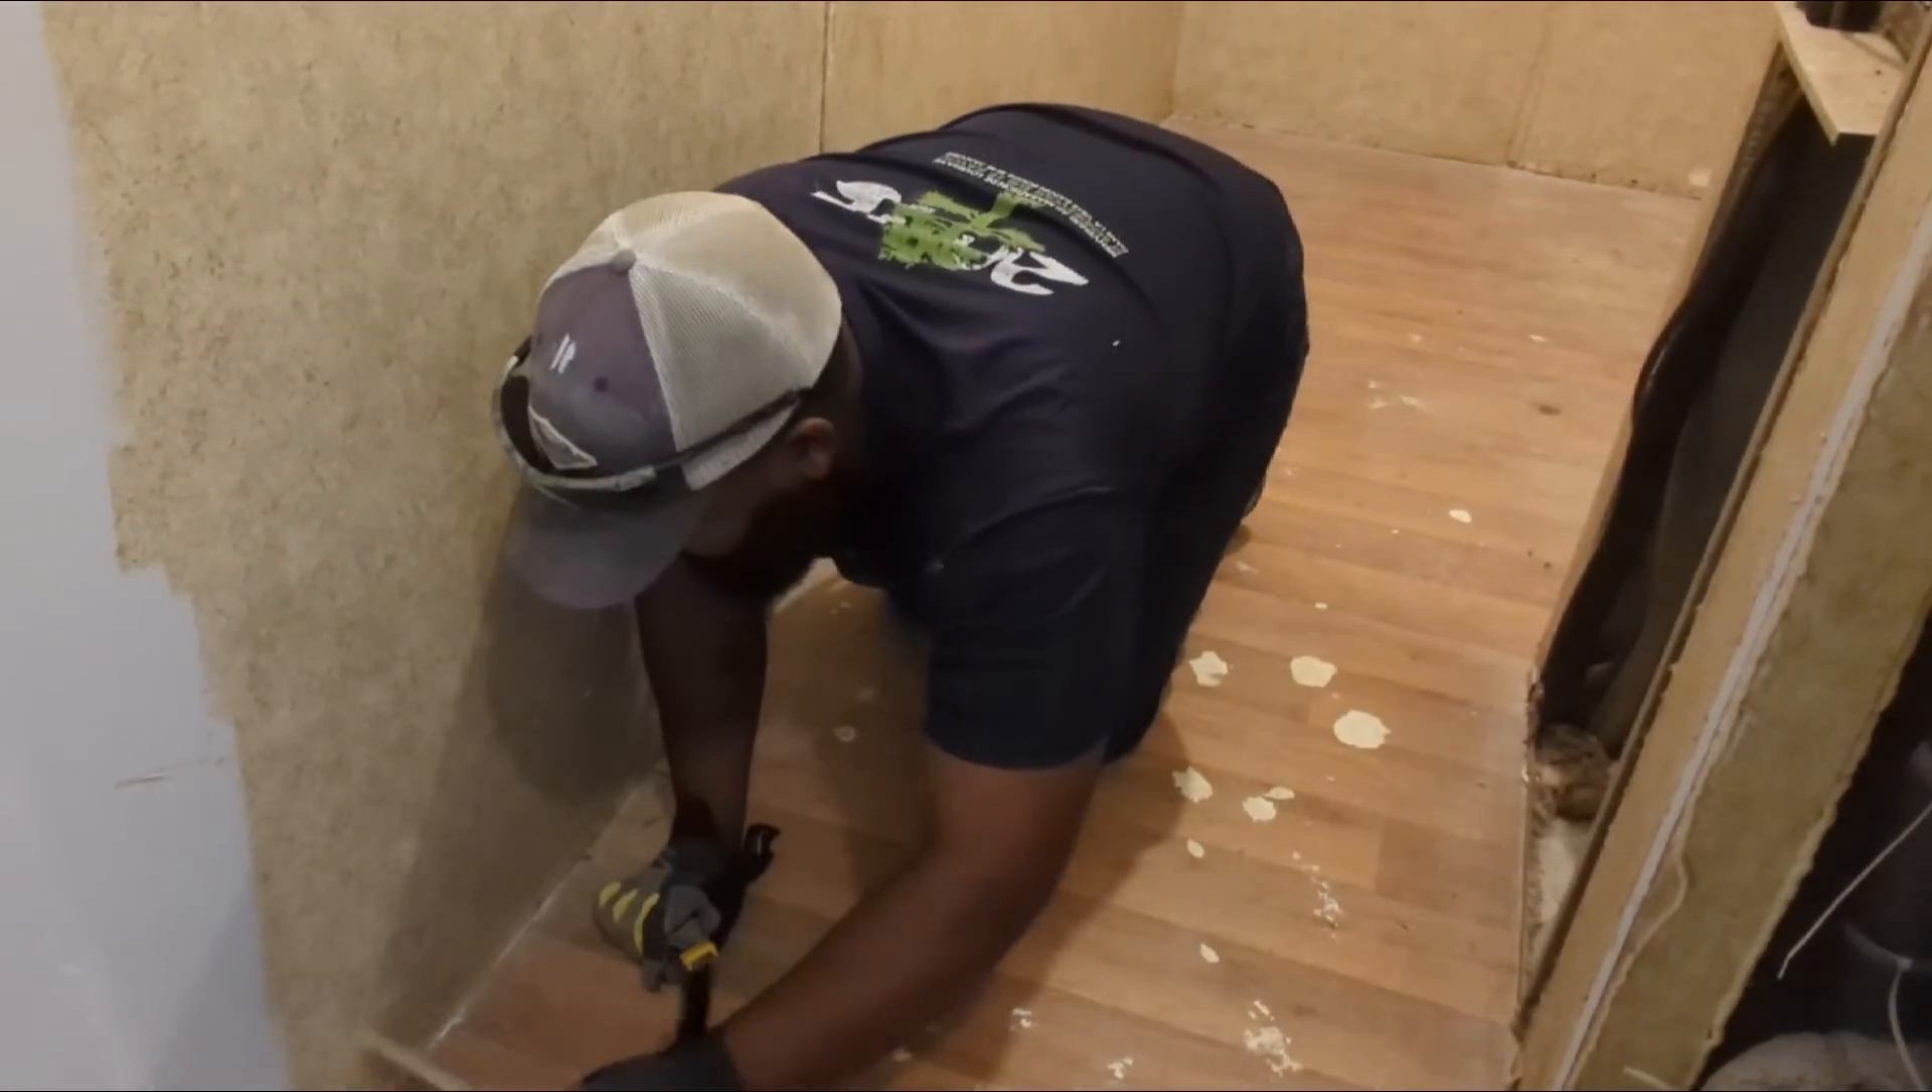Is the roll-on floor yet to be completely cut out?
Yes.